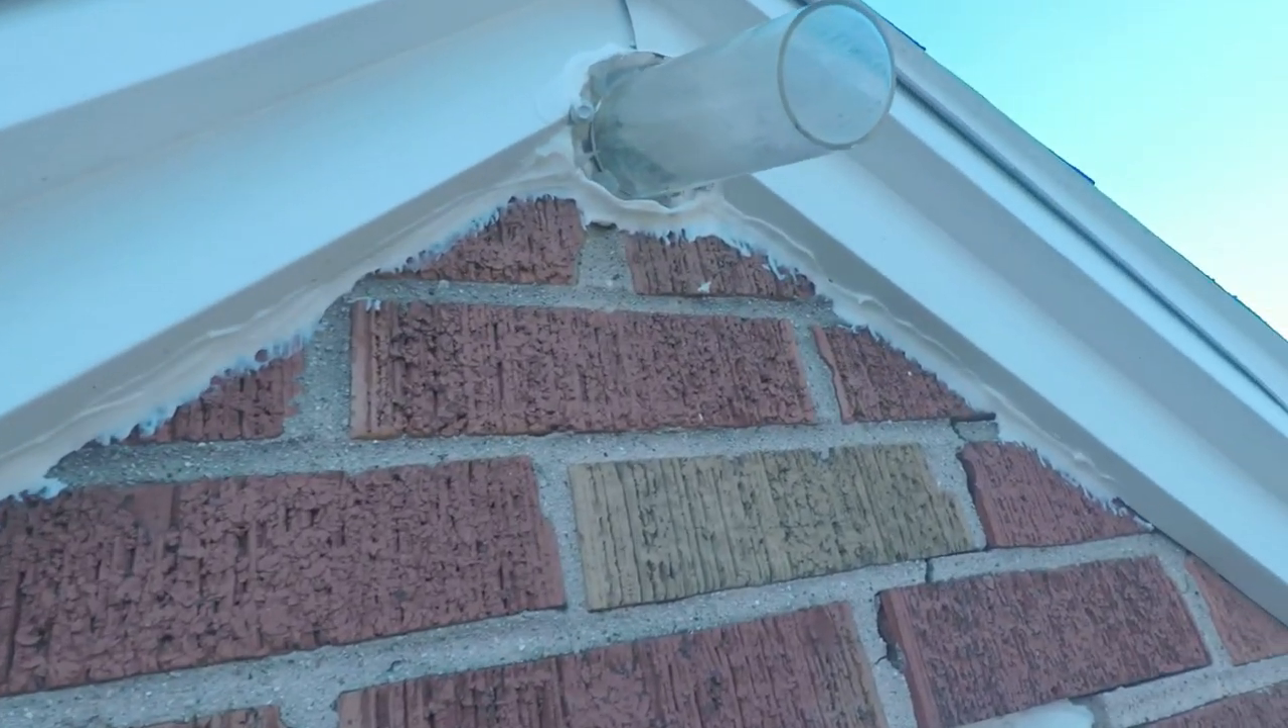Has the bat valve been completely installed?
Yes.